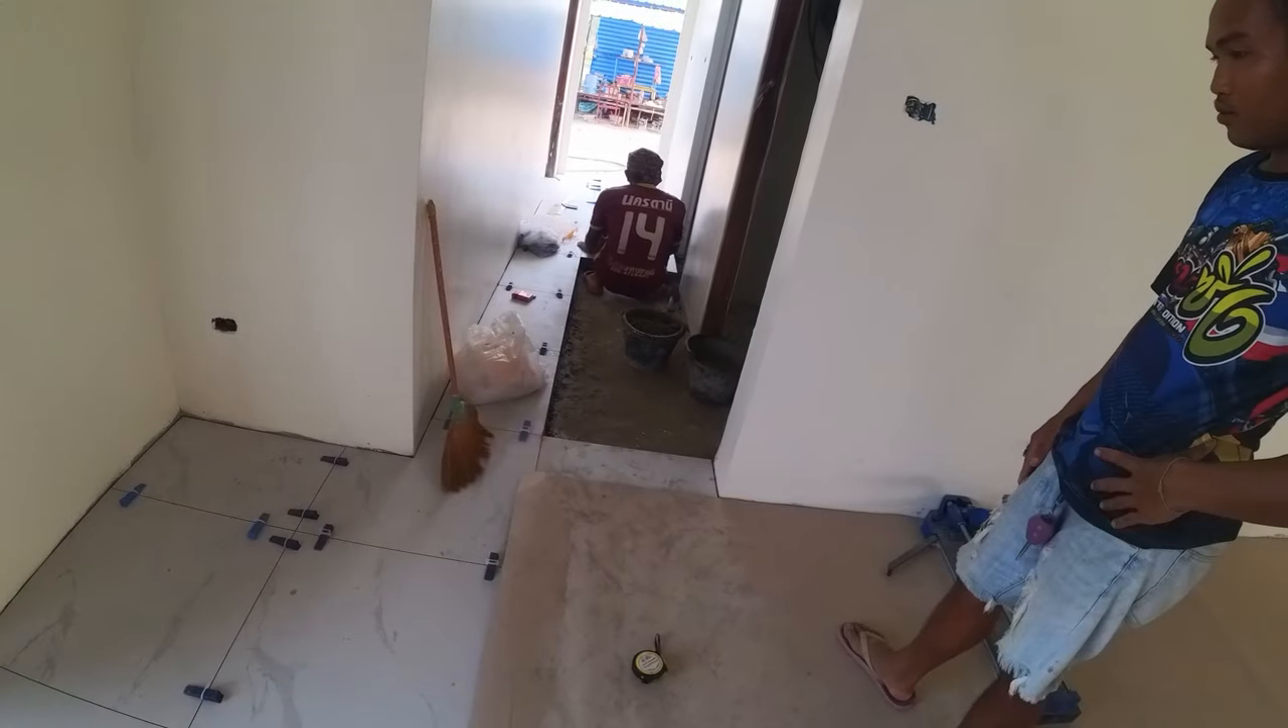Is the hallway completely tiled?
No.